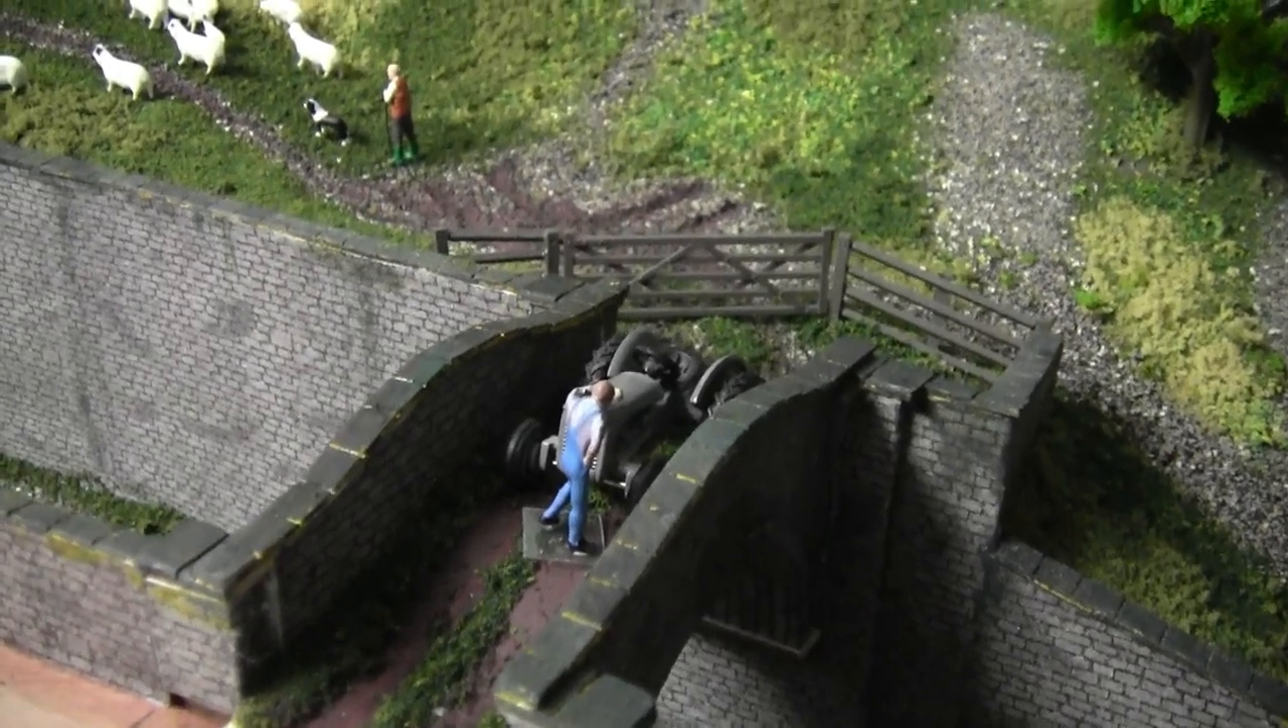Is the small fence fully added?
Yes.